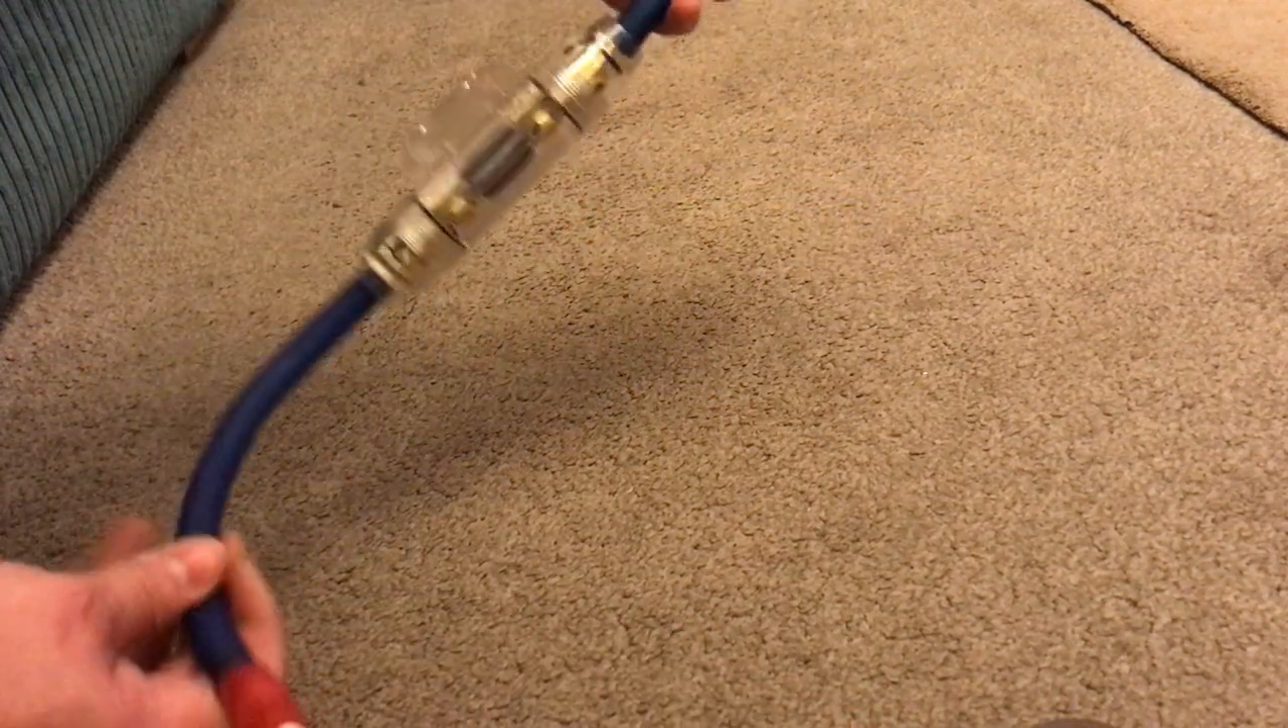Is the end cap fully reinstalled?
Yes.